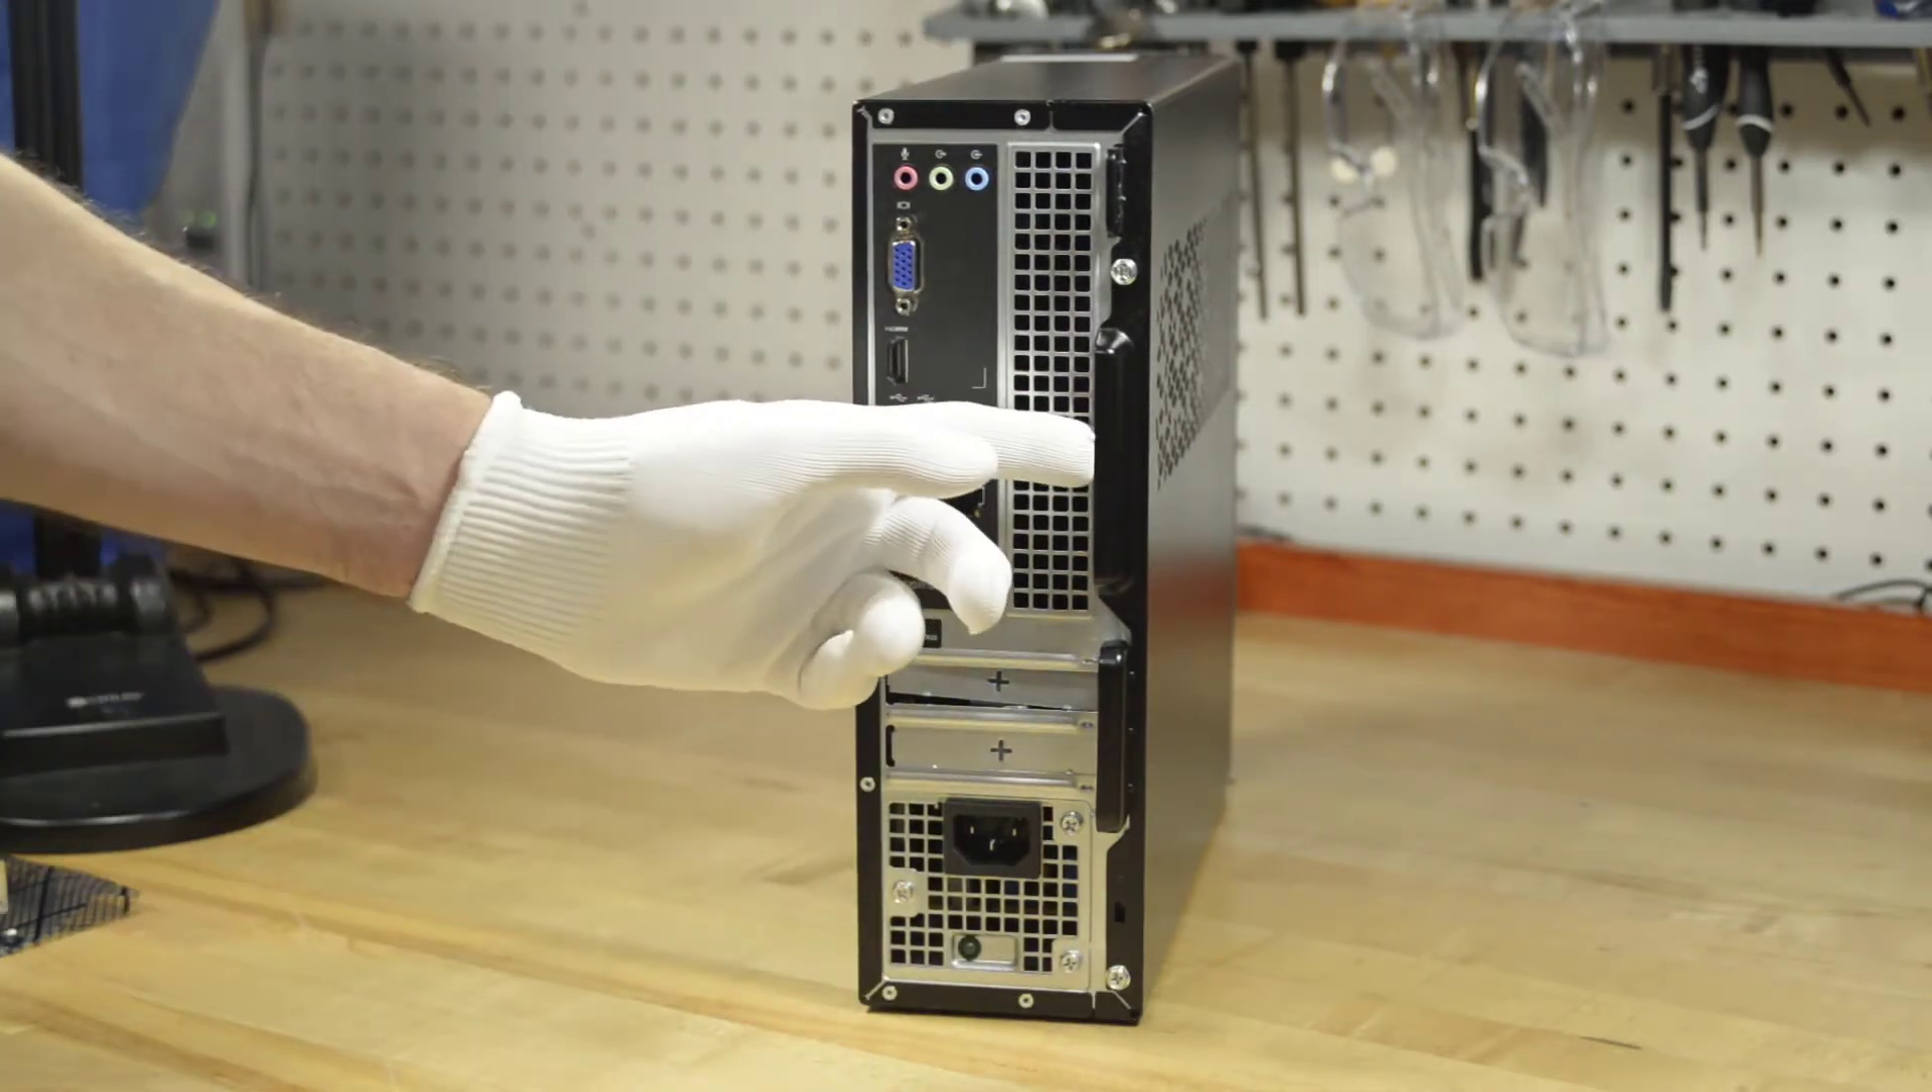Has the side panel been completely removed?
No.